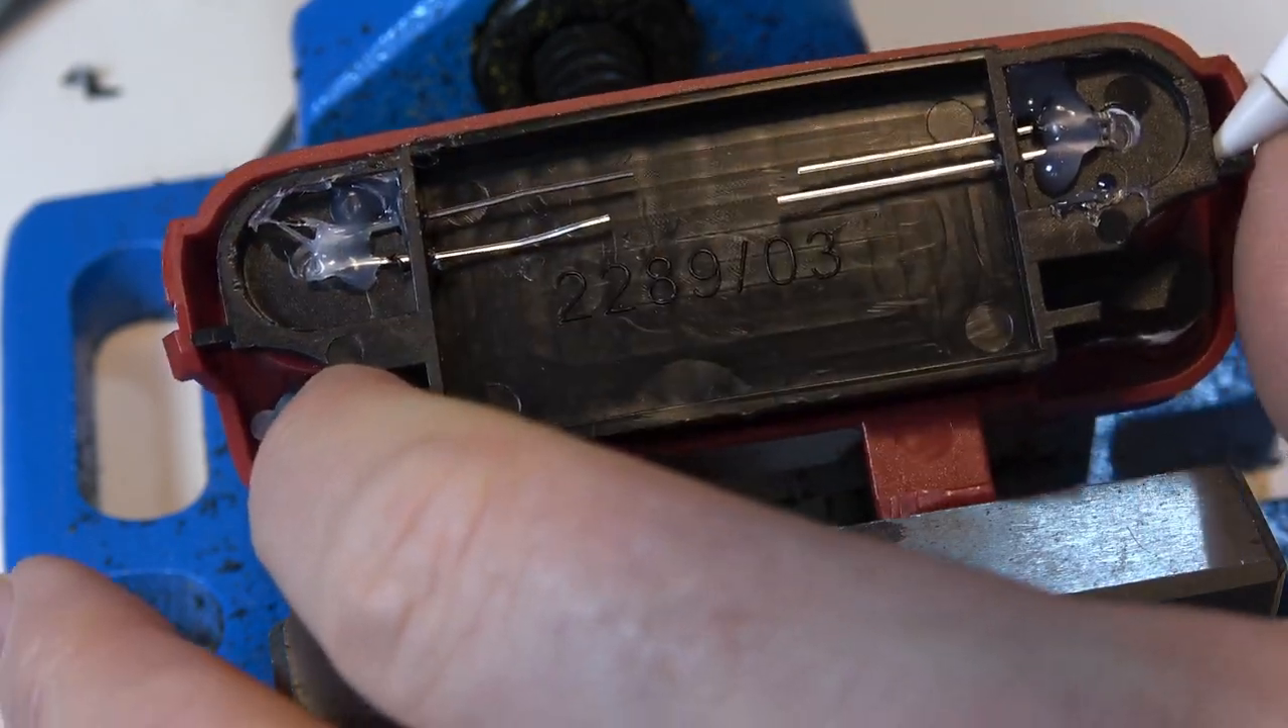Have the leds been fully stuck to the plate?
Yes.